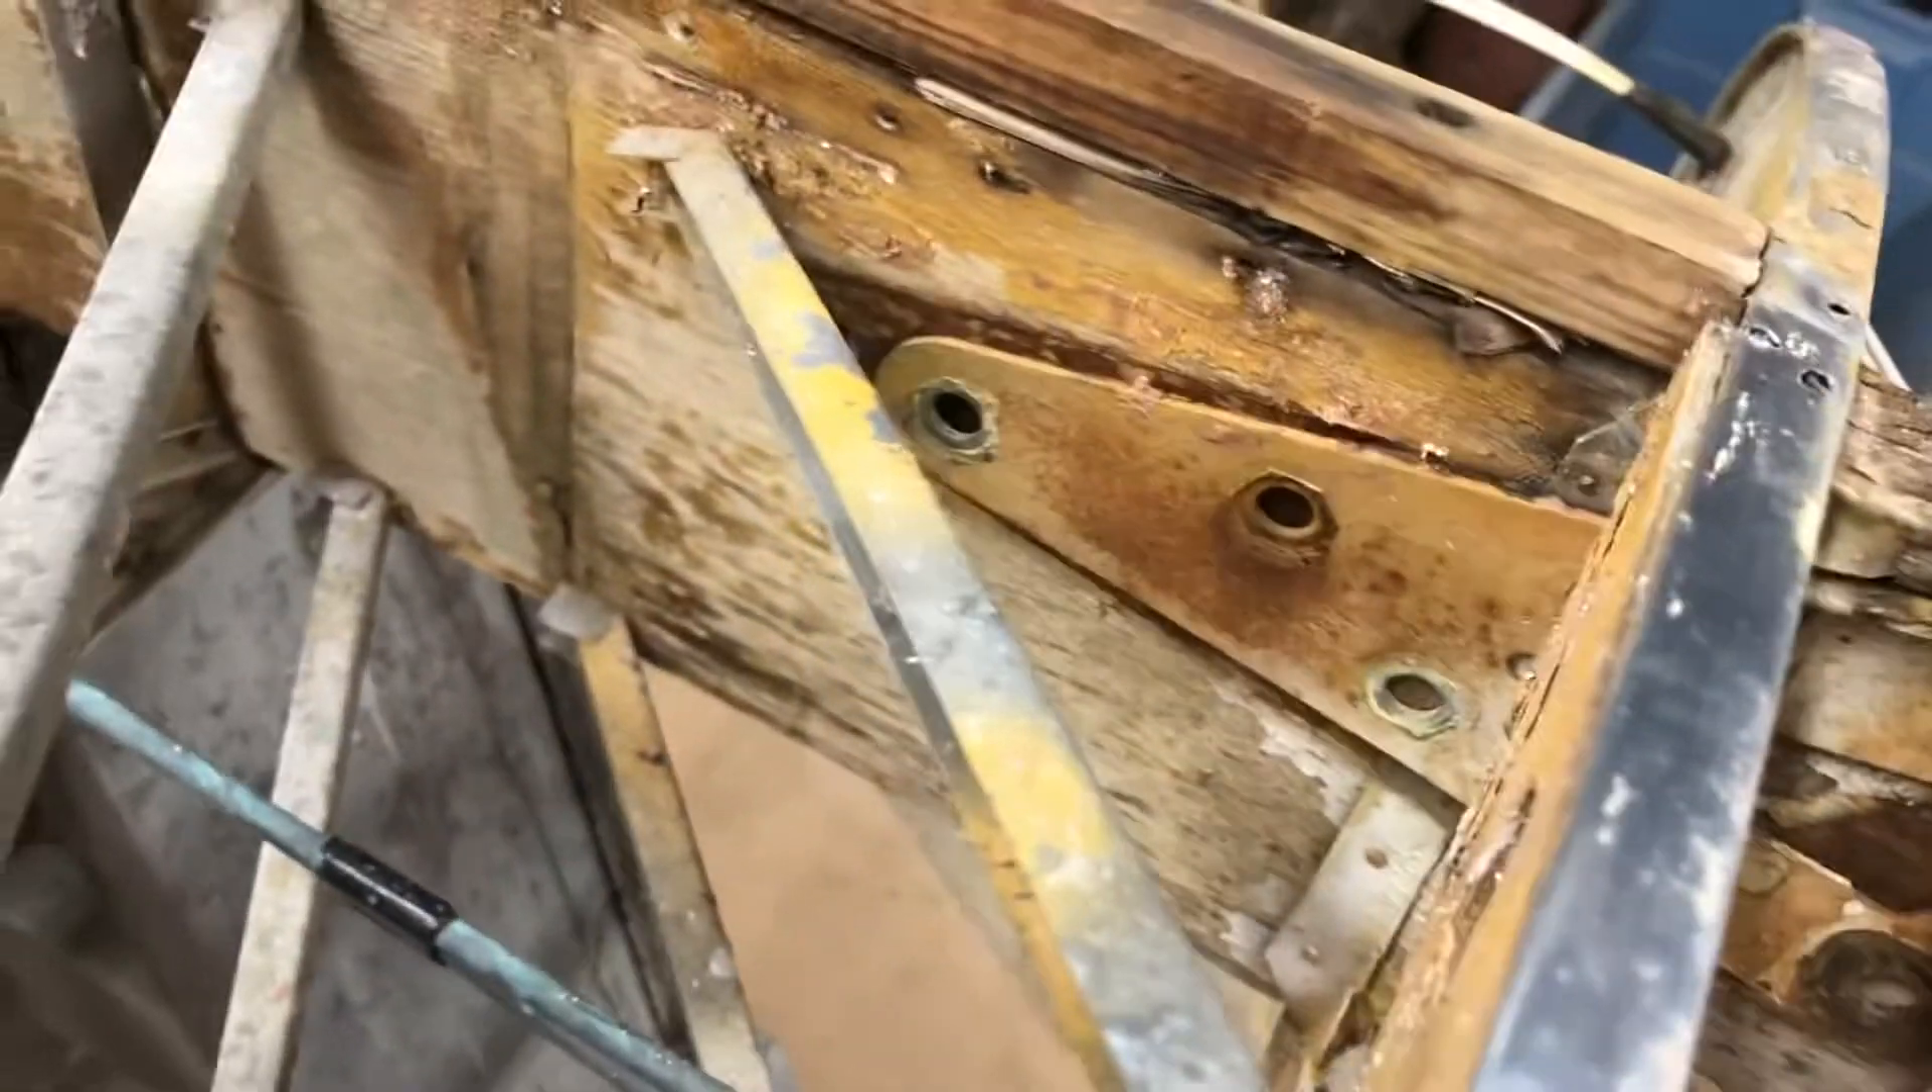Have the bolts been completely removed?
Yes.